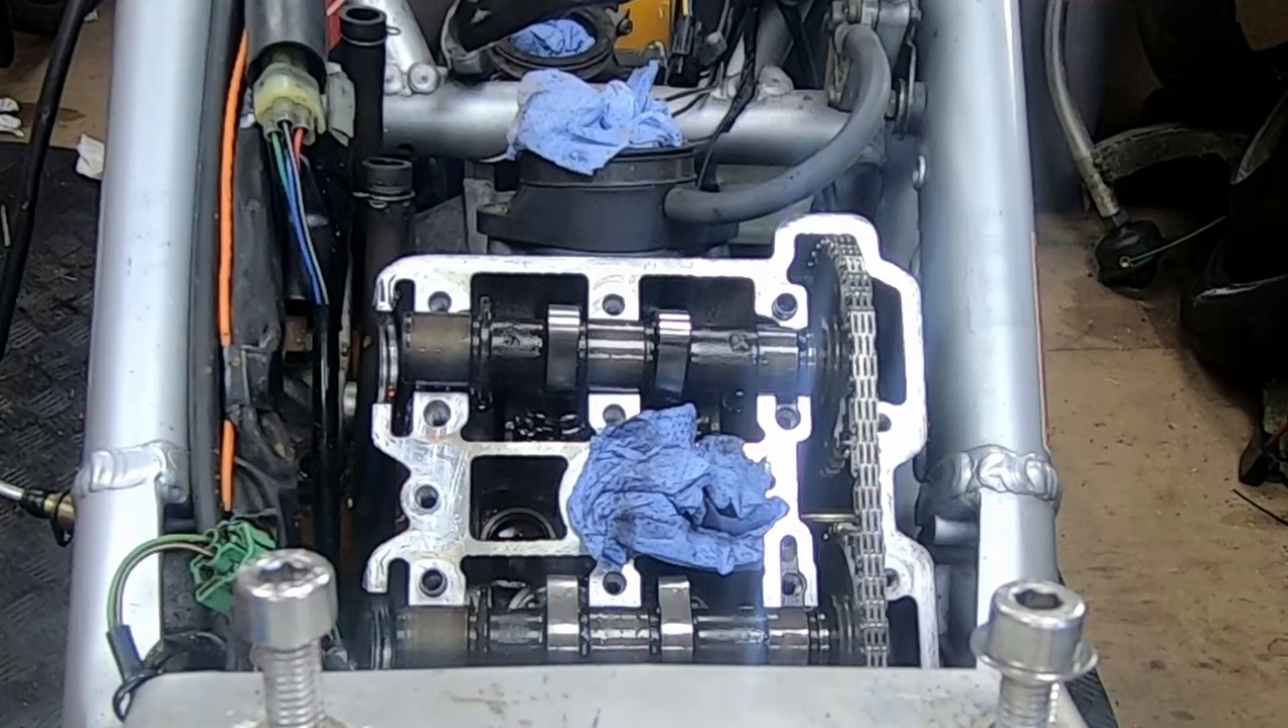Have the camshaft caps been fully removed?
Yes.